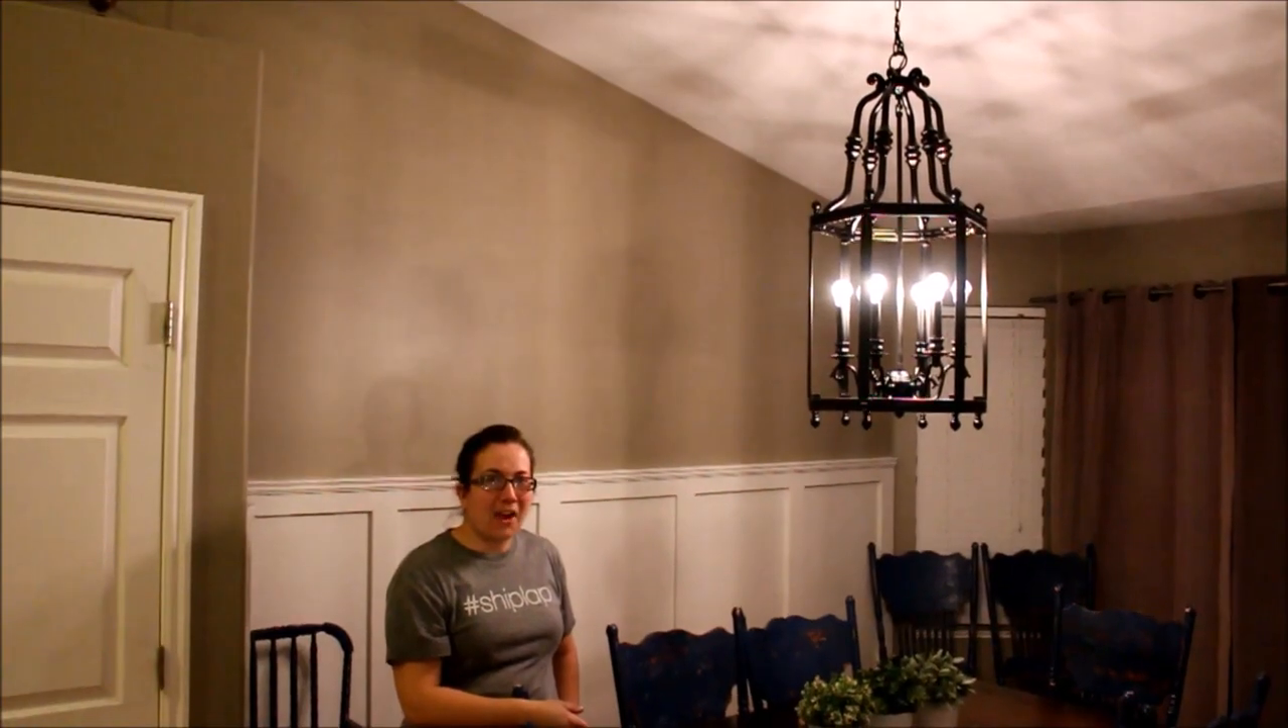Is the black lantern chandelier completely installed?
Yes.